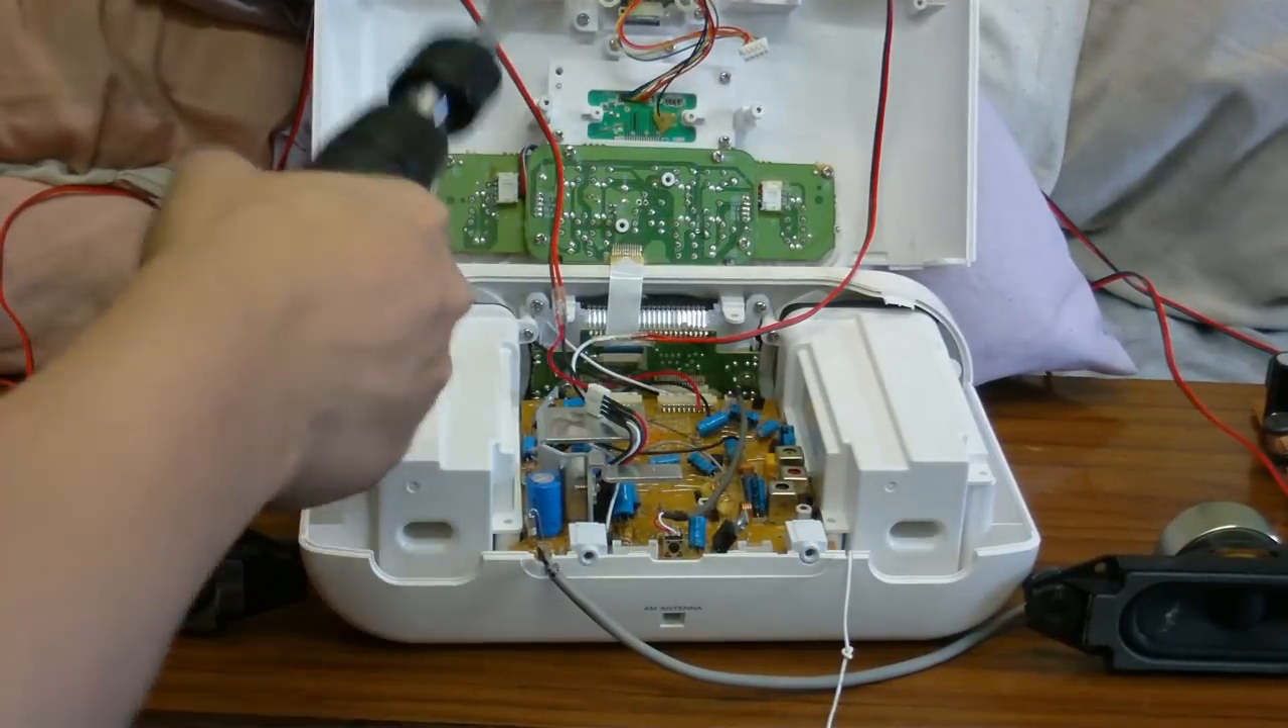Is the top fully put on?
No.